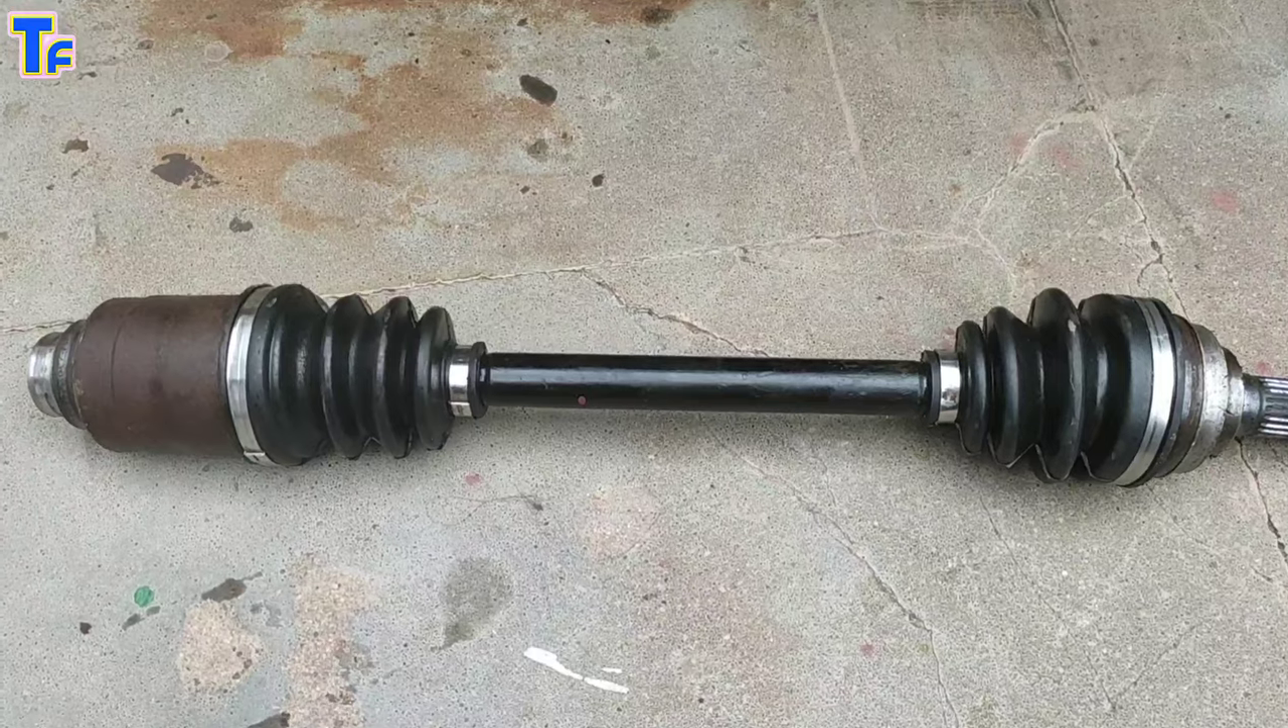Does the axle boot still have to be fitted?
No.